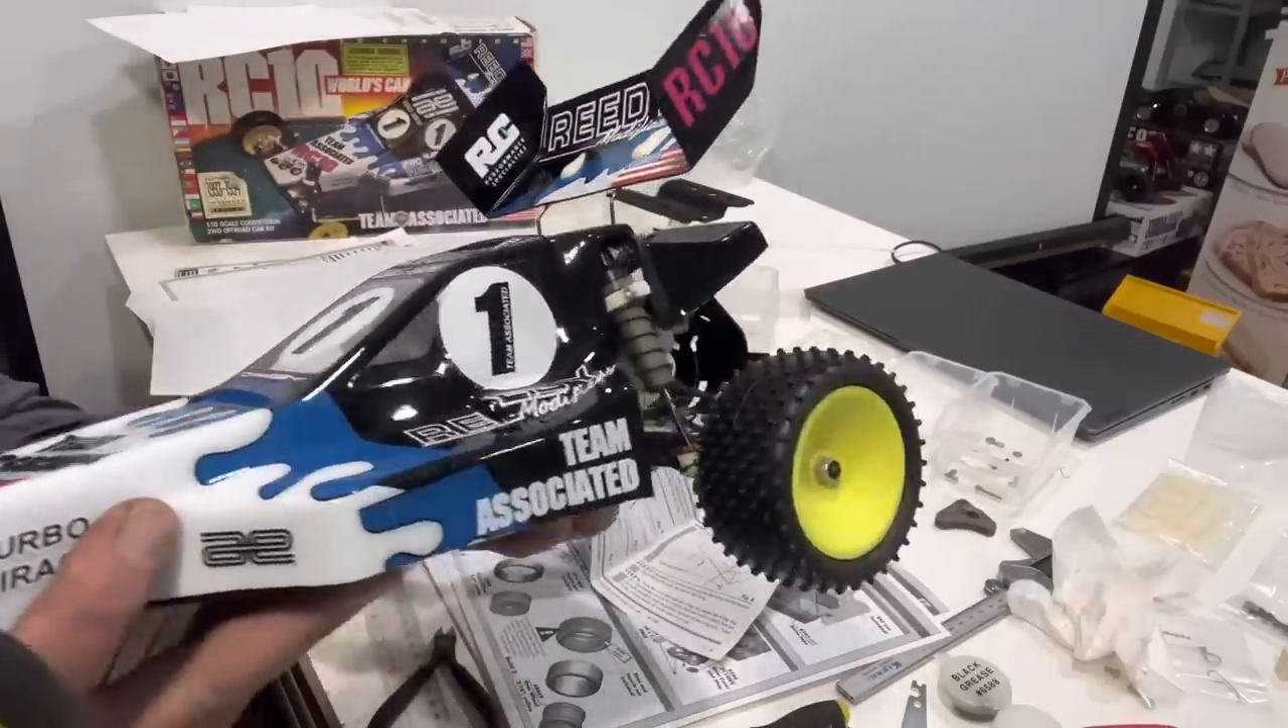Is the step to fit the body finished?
Yes.